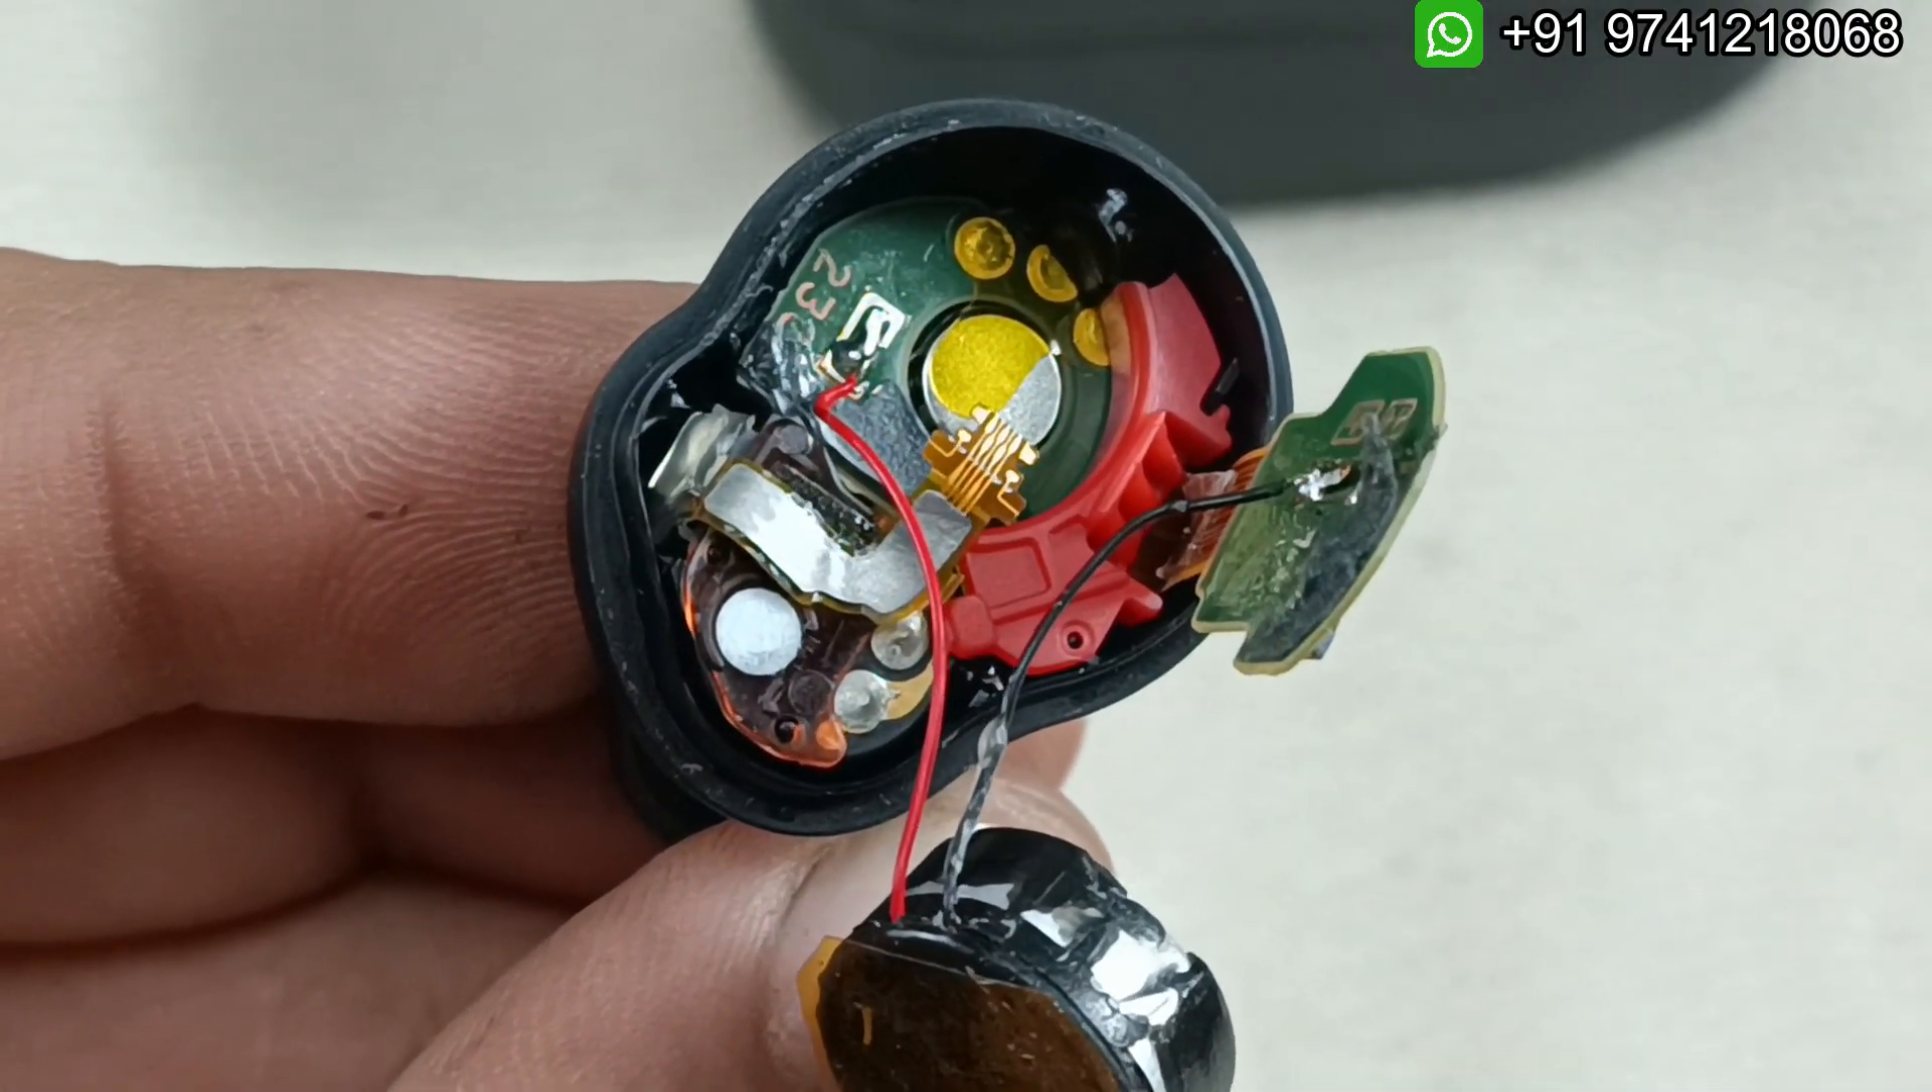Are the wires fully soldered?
Yes.